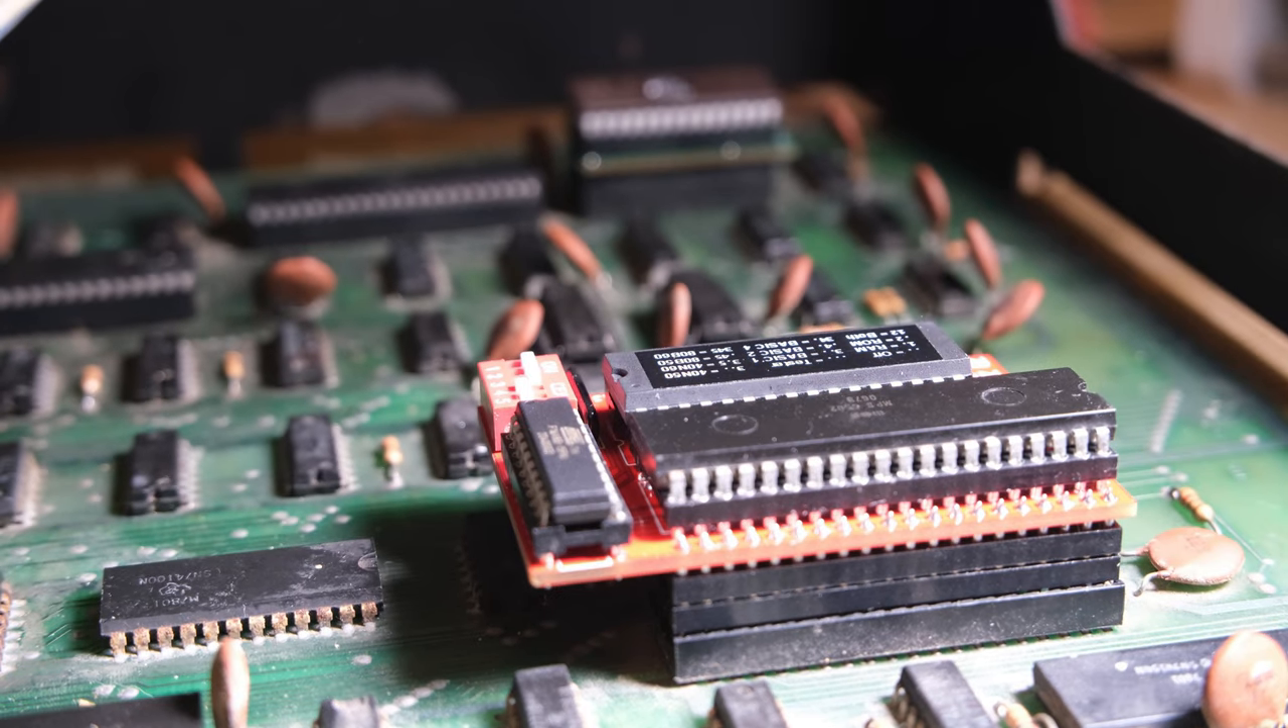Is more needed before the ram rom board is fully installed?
No.